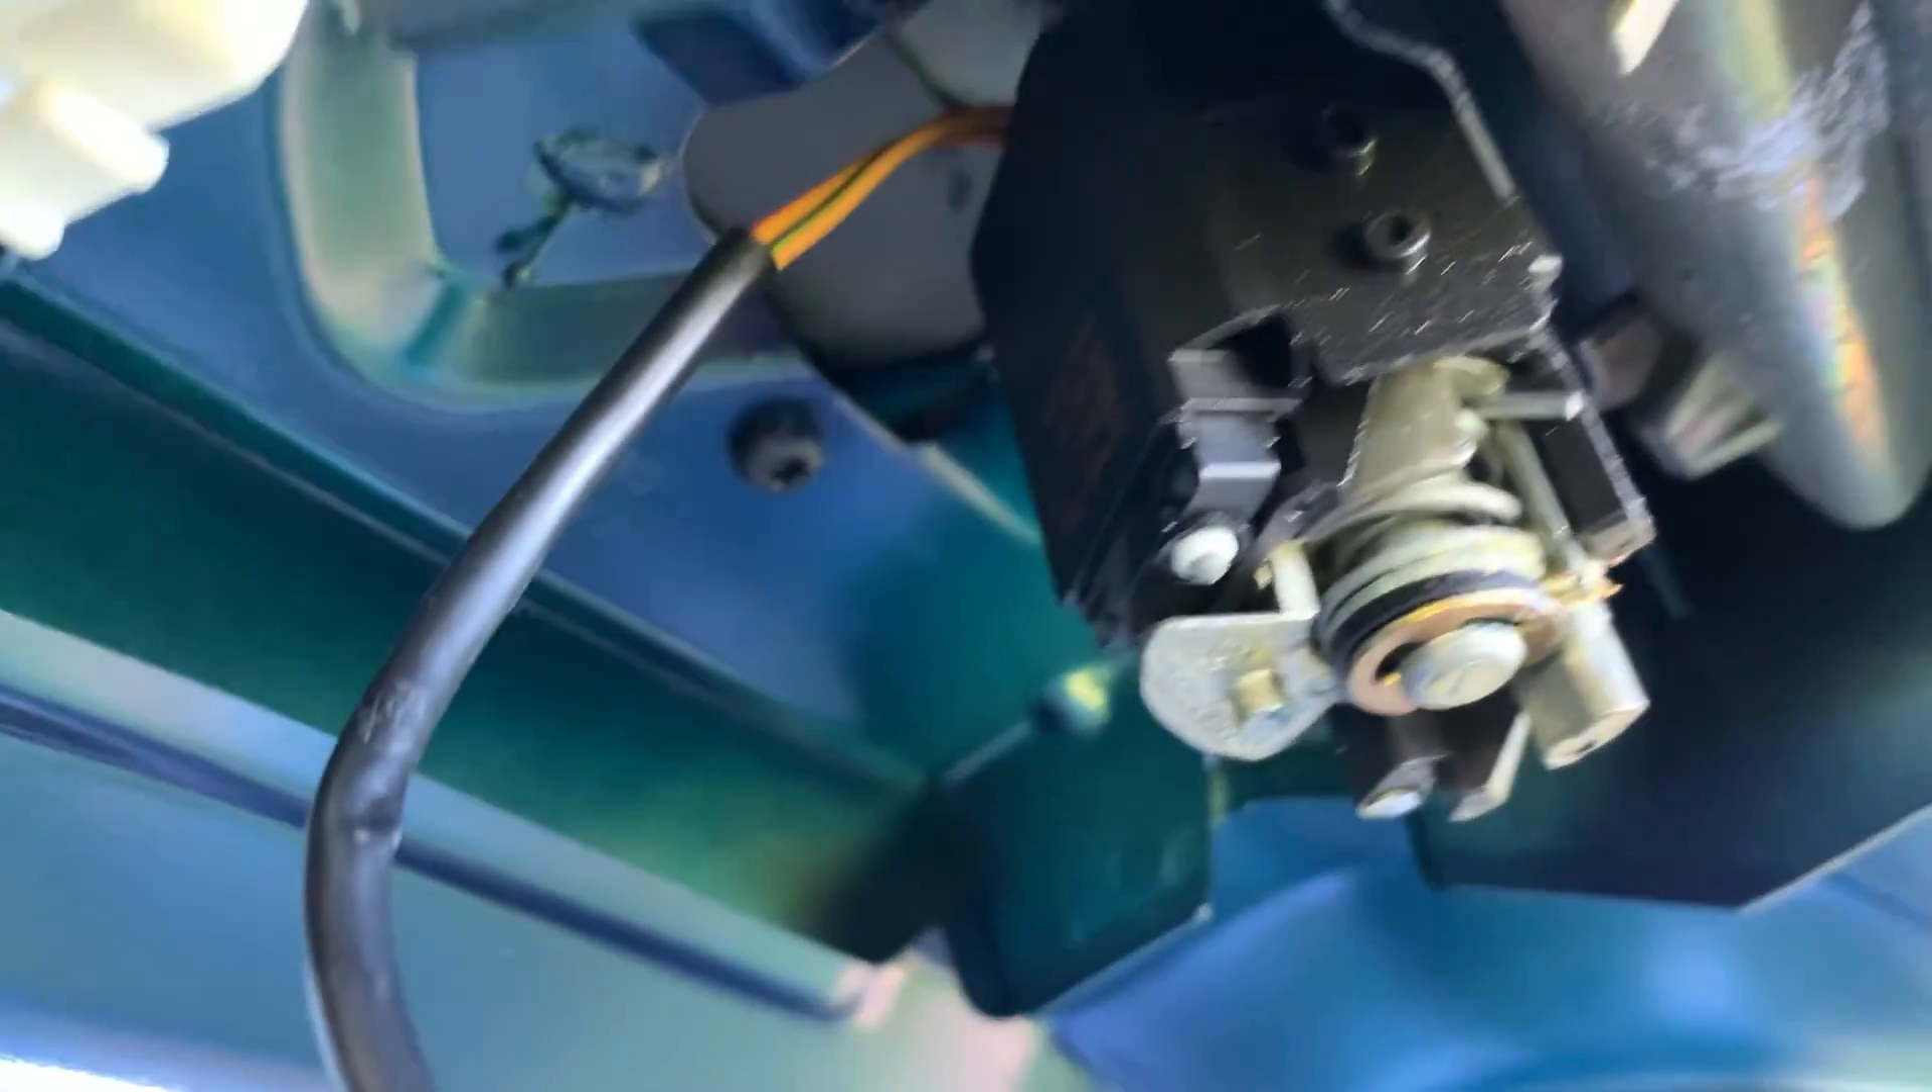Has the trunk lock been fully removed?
No.